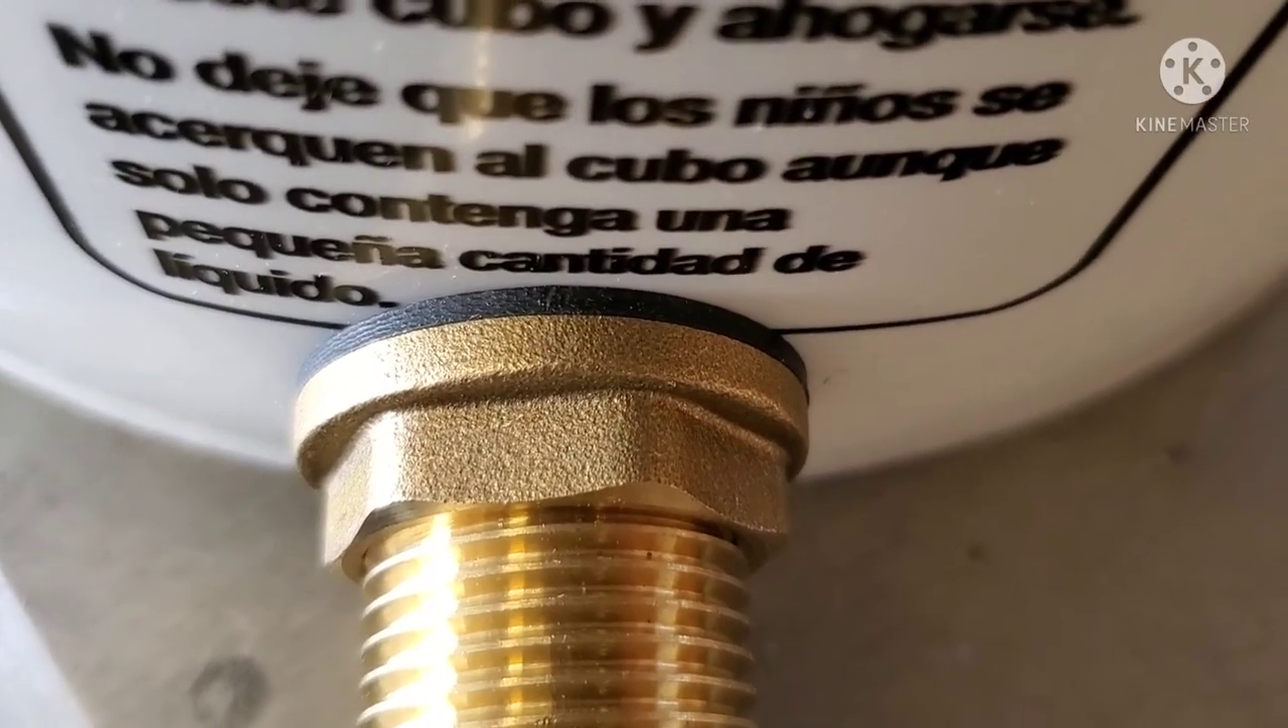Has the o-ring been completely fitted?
Yes.